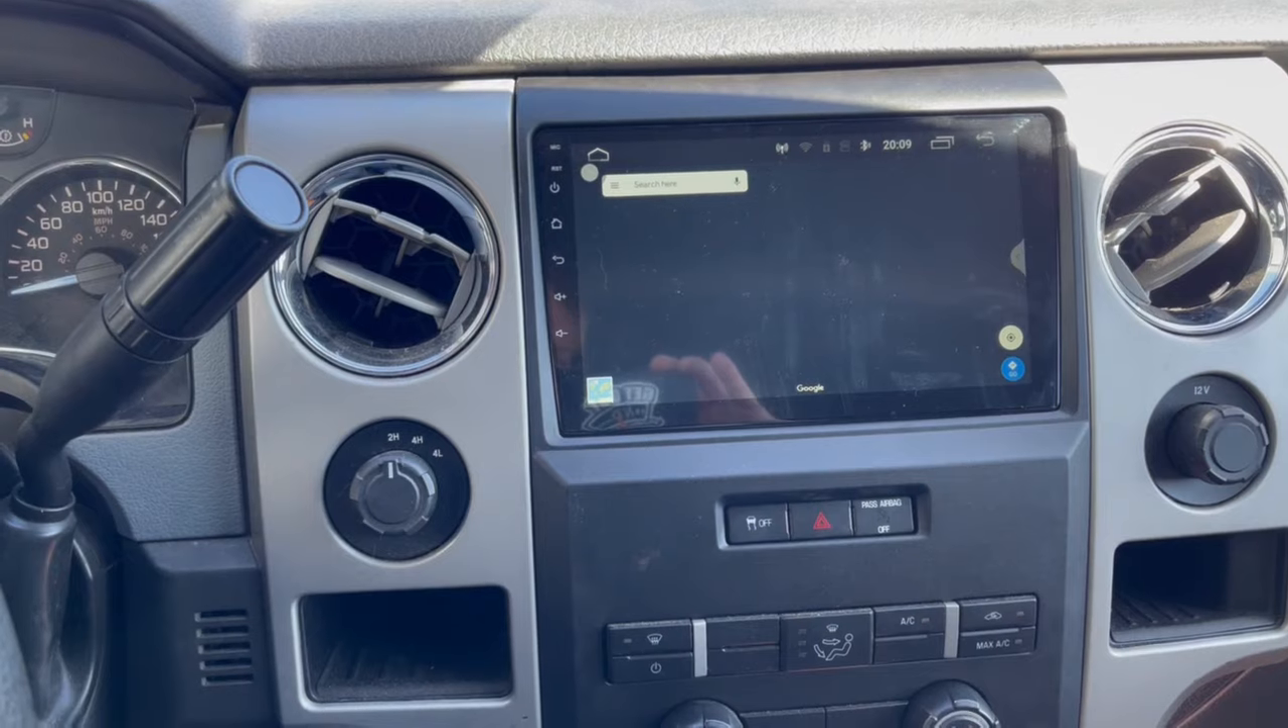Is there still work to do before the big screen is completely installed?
No.